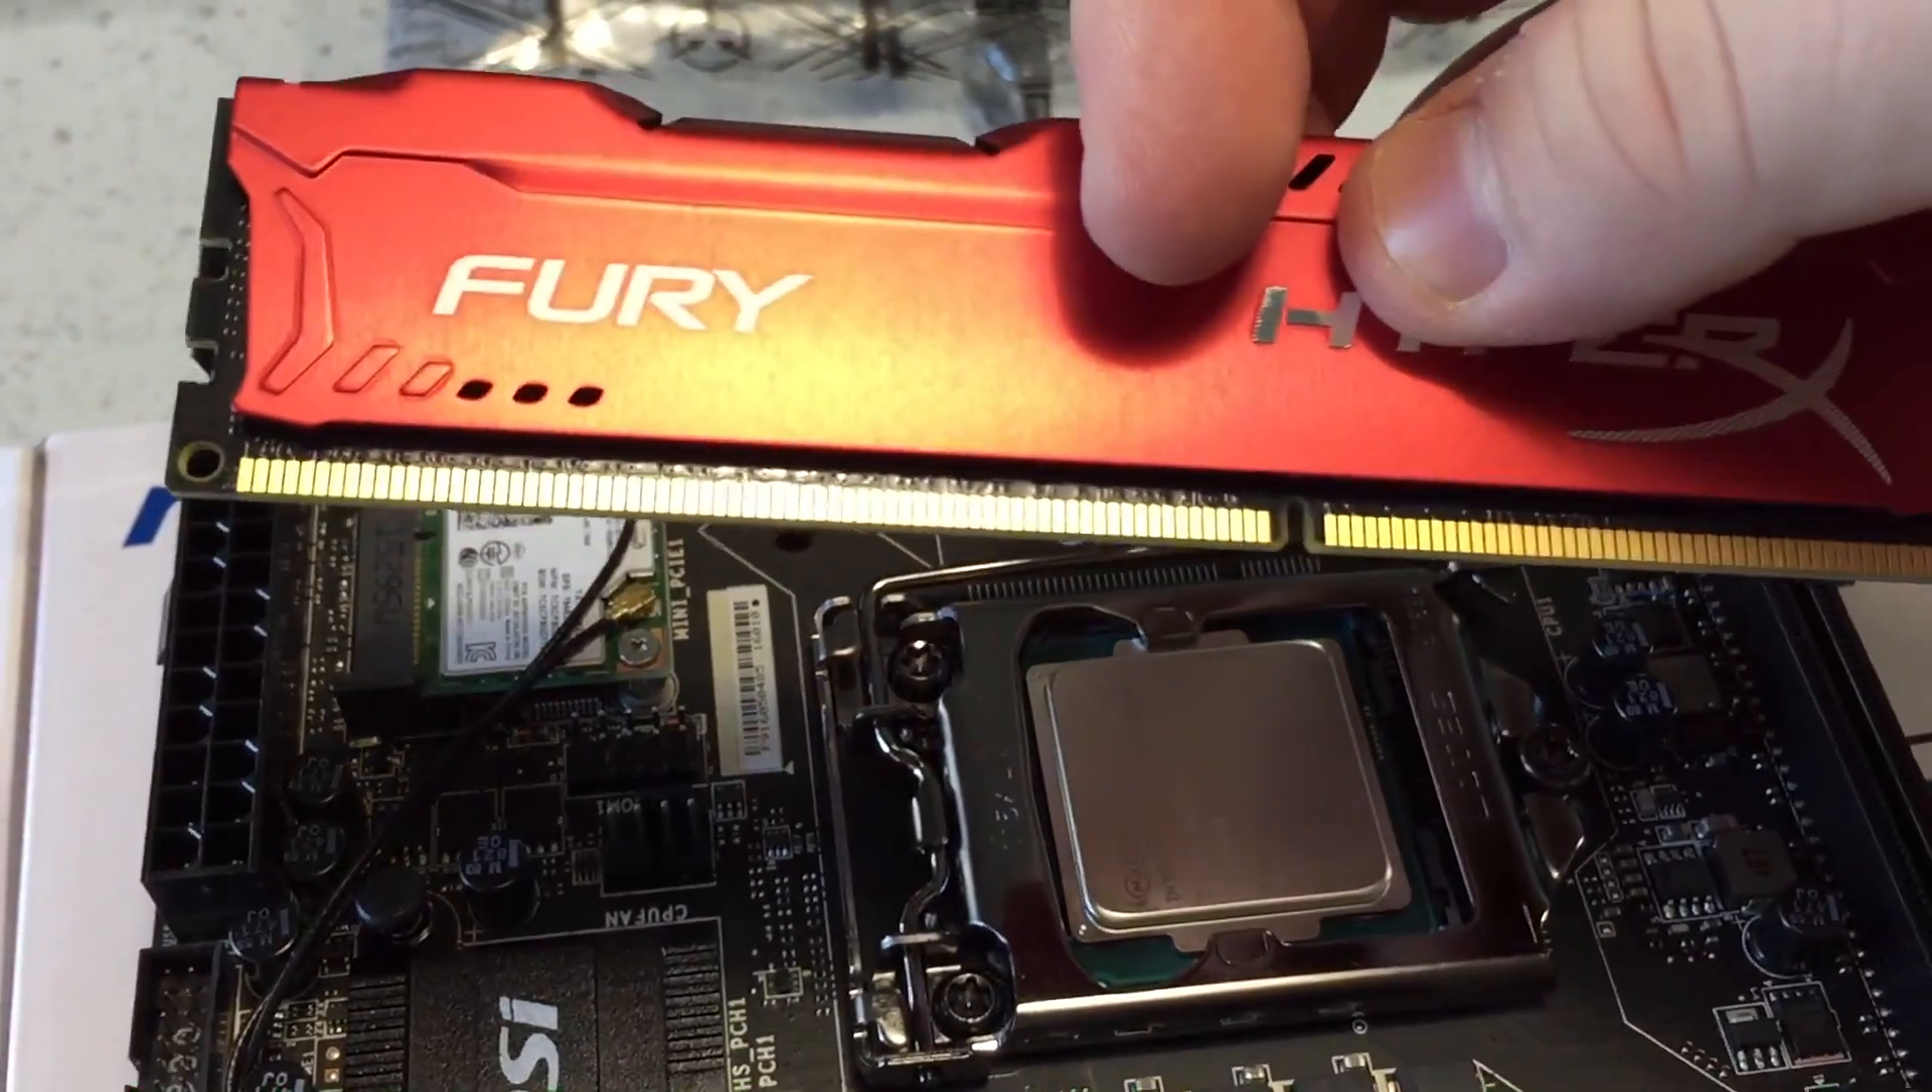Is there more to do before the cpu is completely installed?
No.